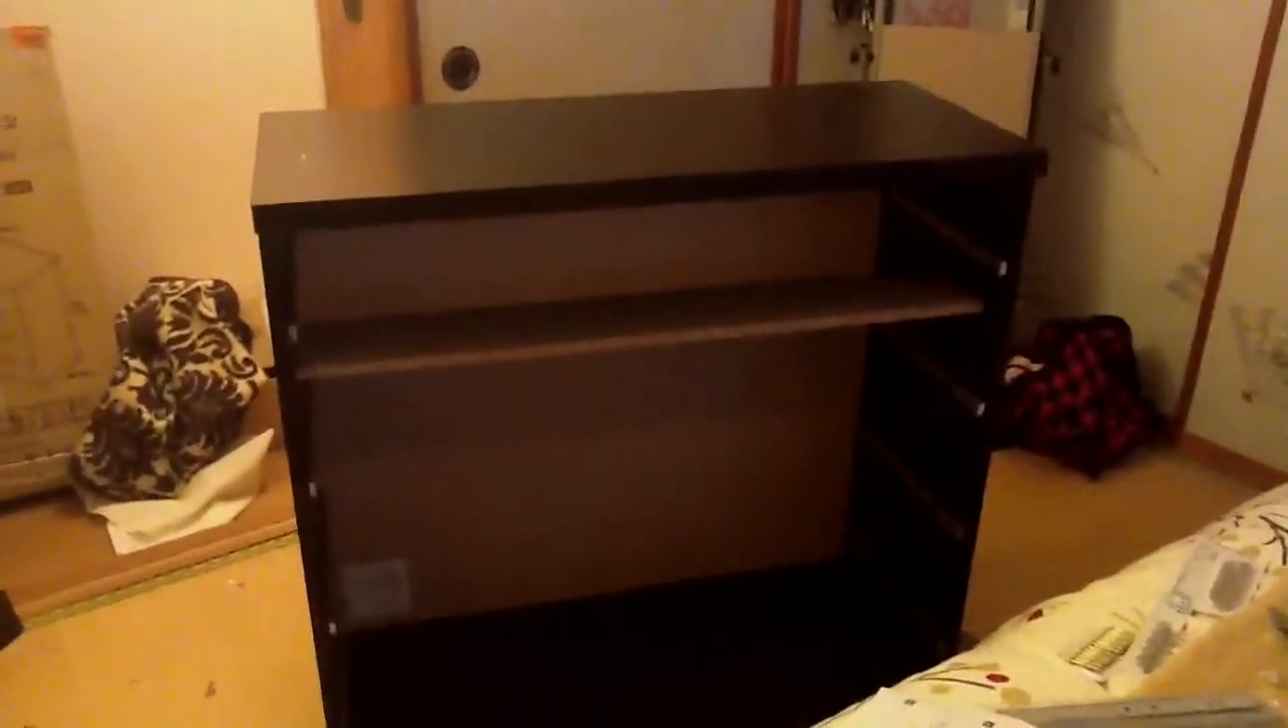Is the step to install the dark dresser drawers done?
No.